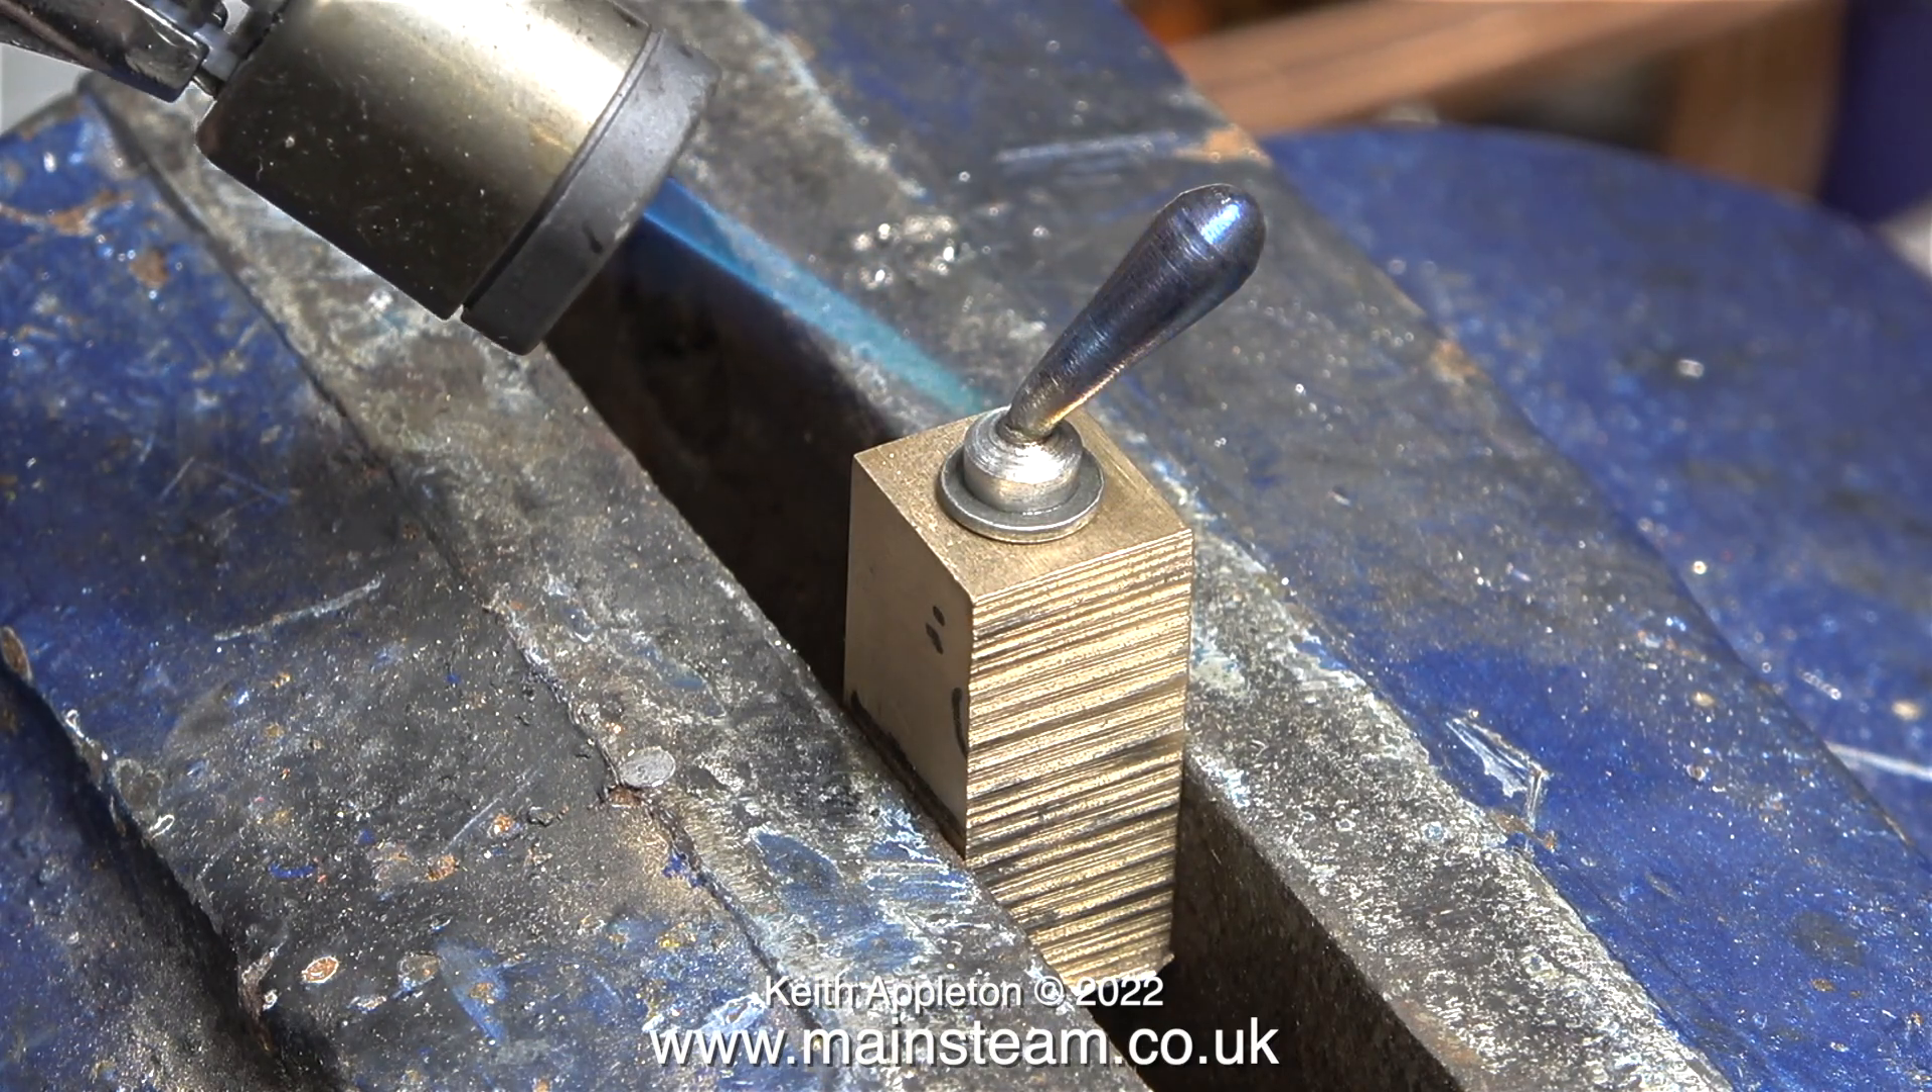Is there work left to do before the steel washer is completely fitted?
No.